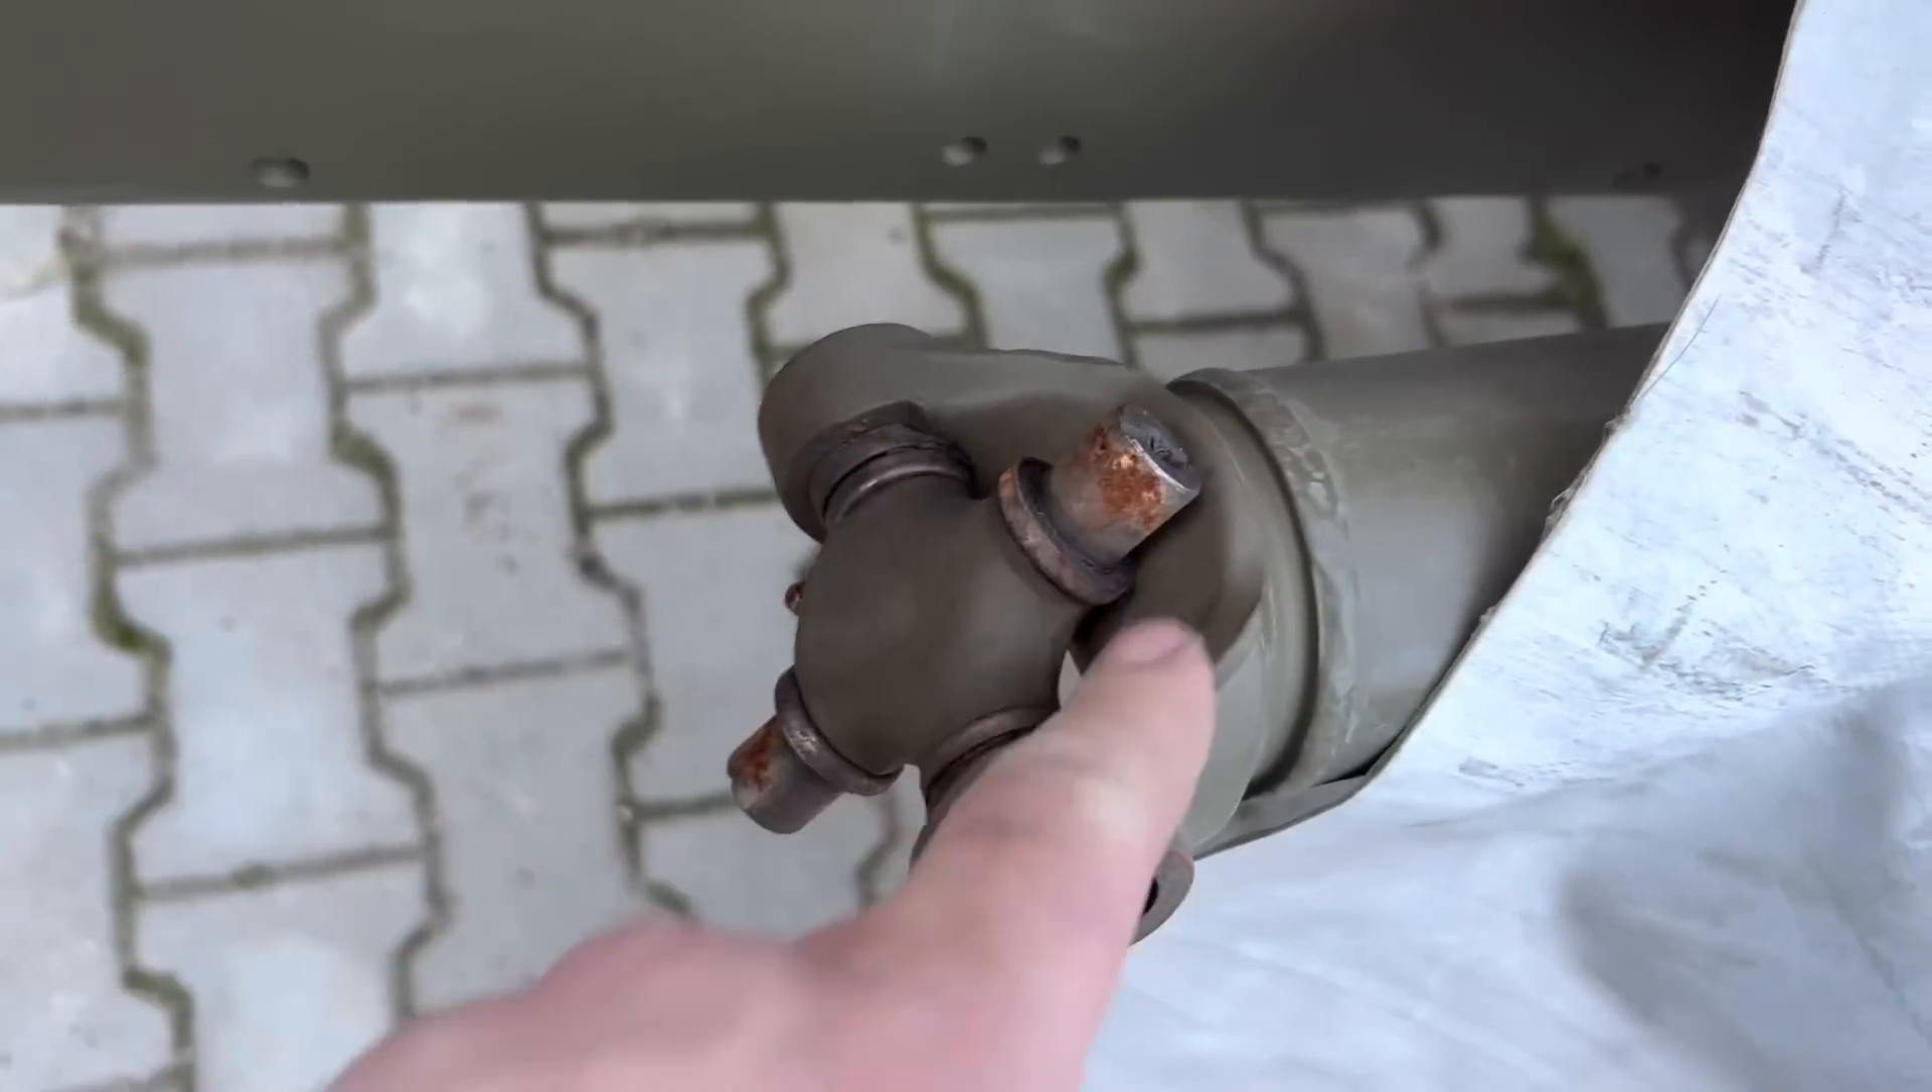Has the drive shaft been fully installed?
No.